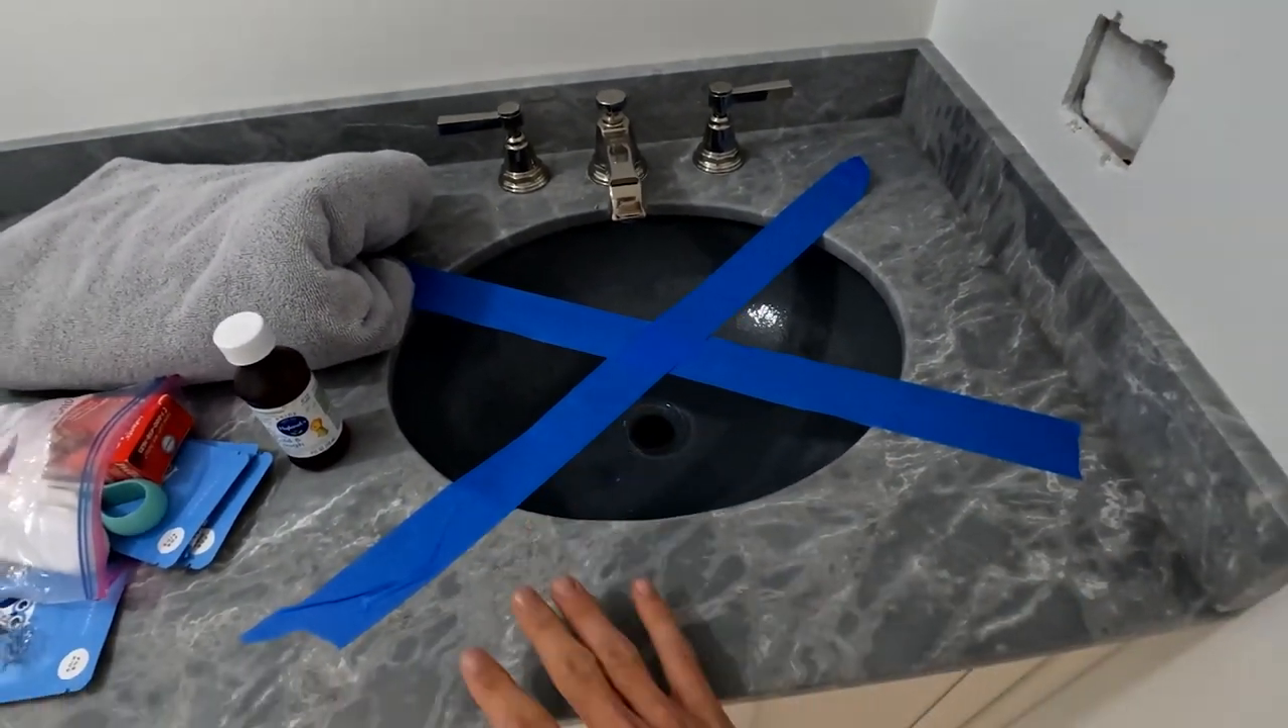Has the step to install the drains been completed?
No.